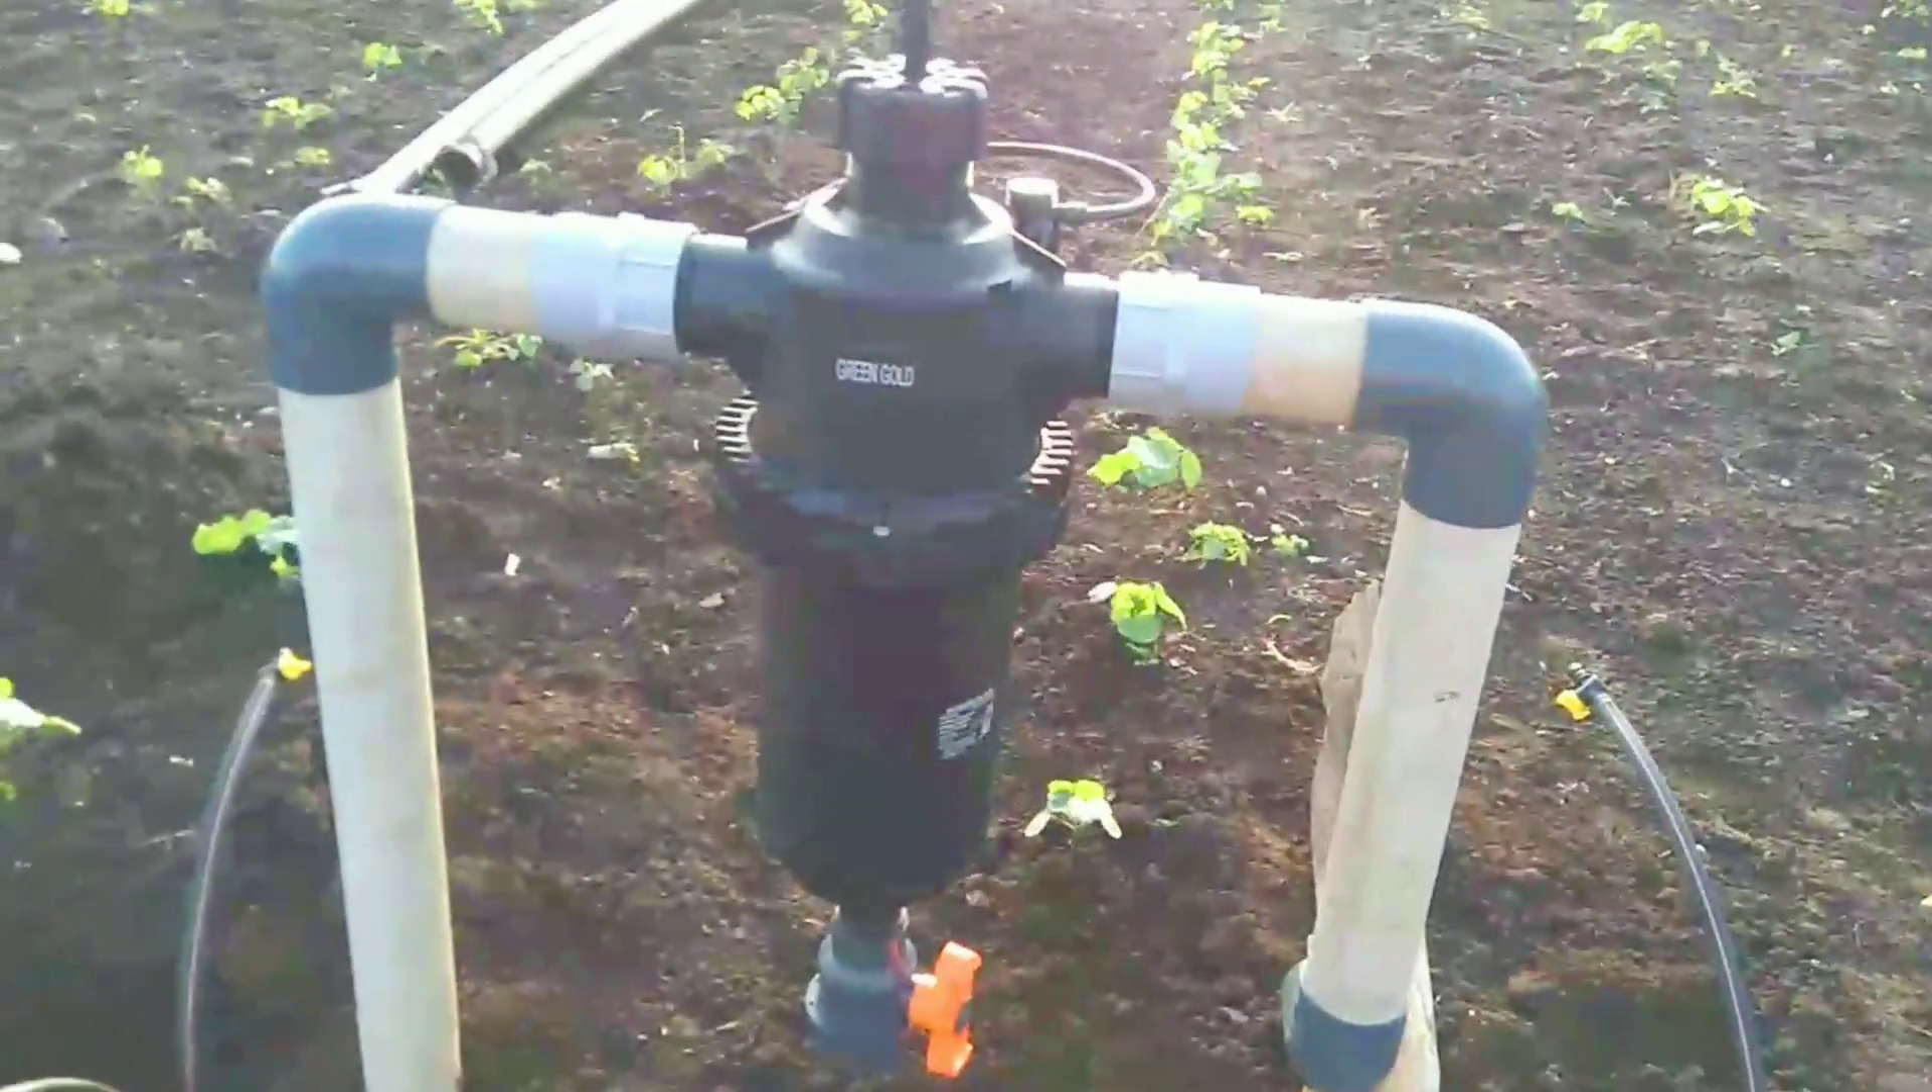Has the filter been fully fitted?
Yes.